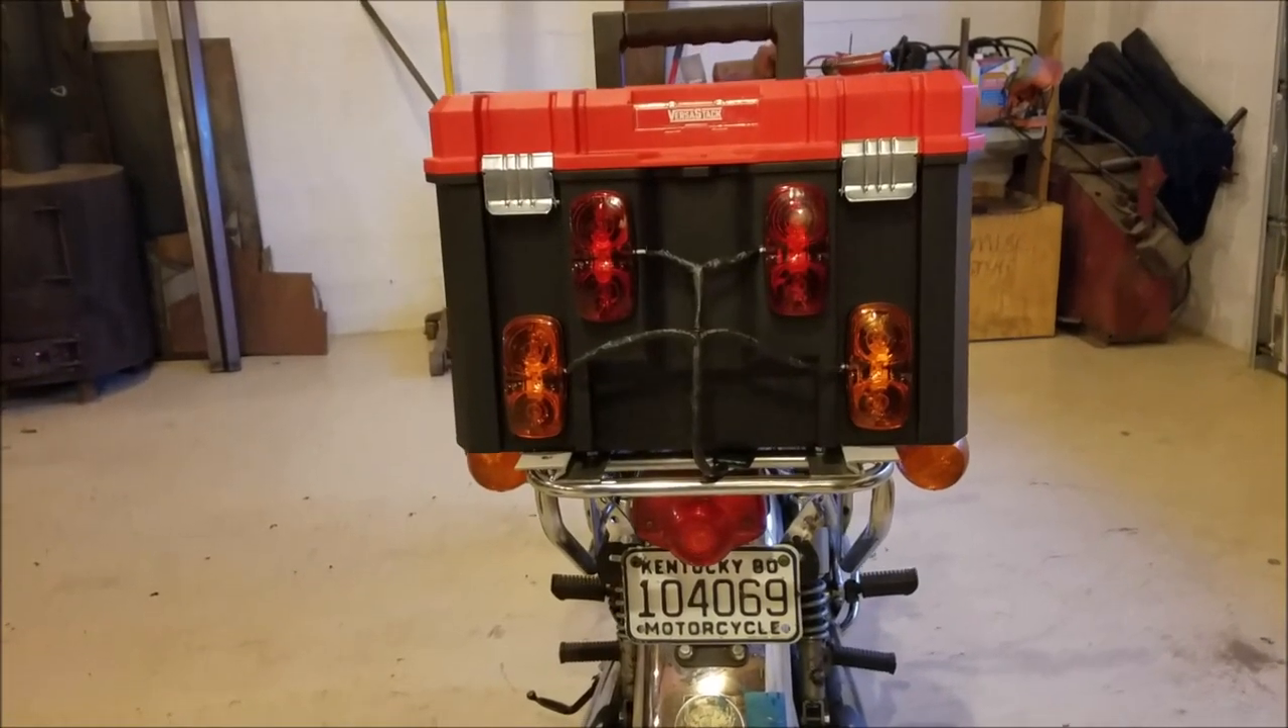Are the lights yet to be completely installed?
No.